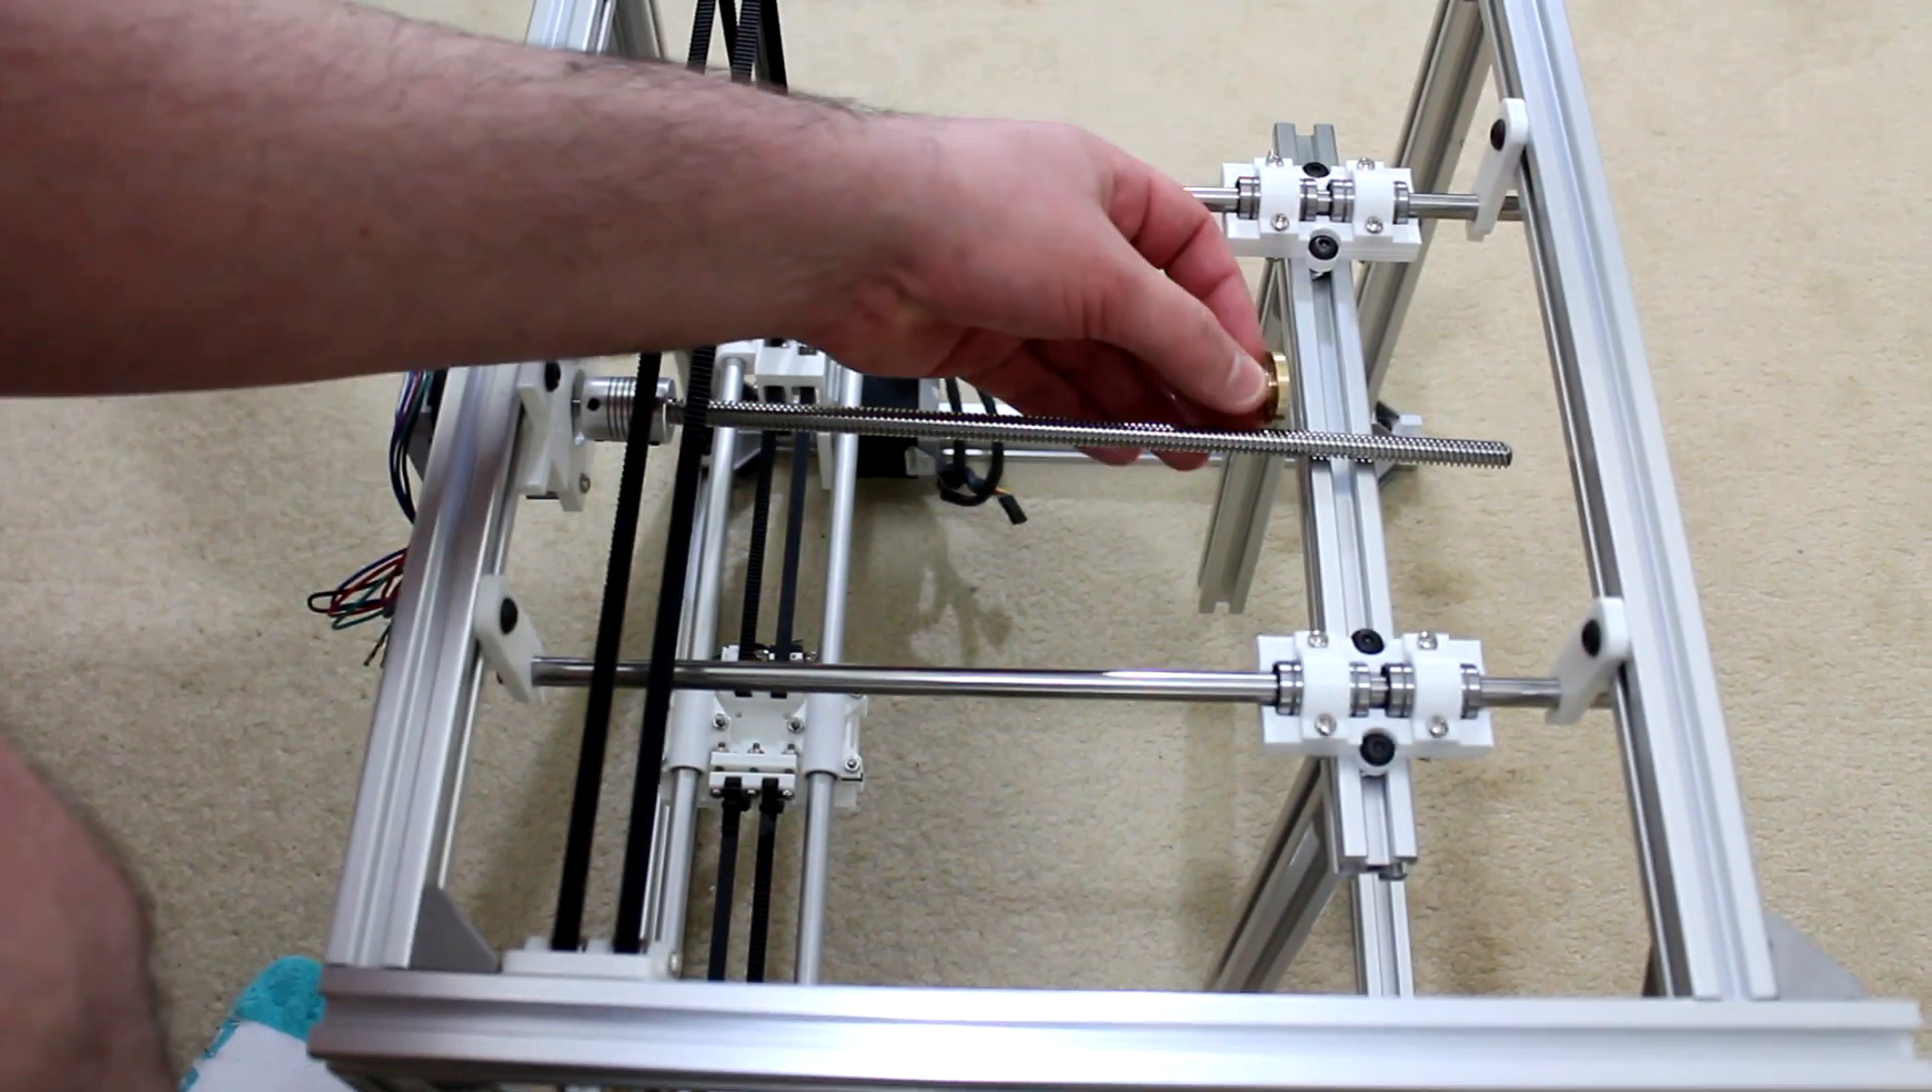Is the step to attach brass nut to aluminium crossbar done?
No.